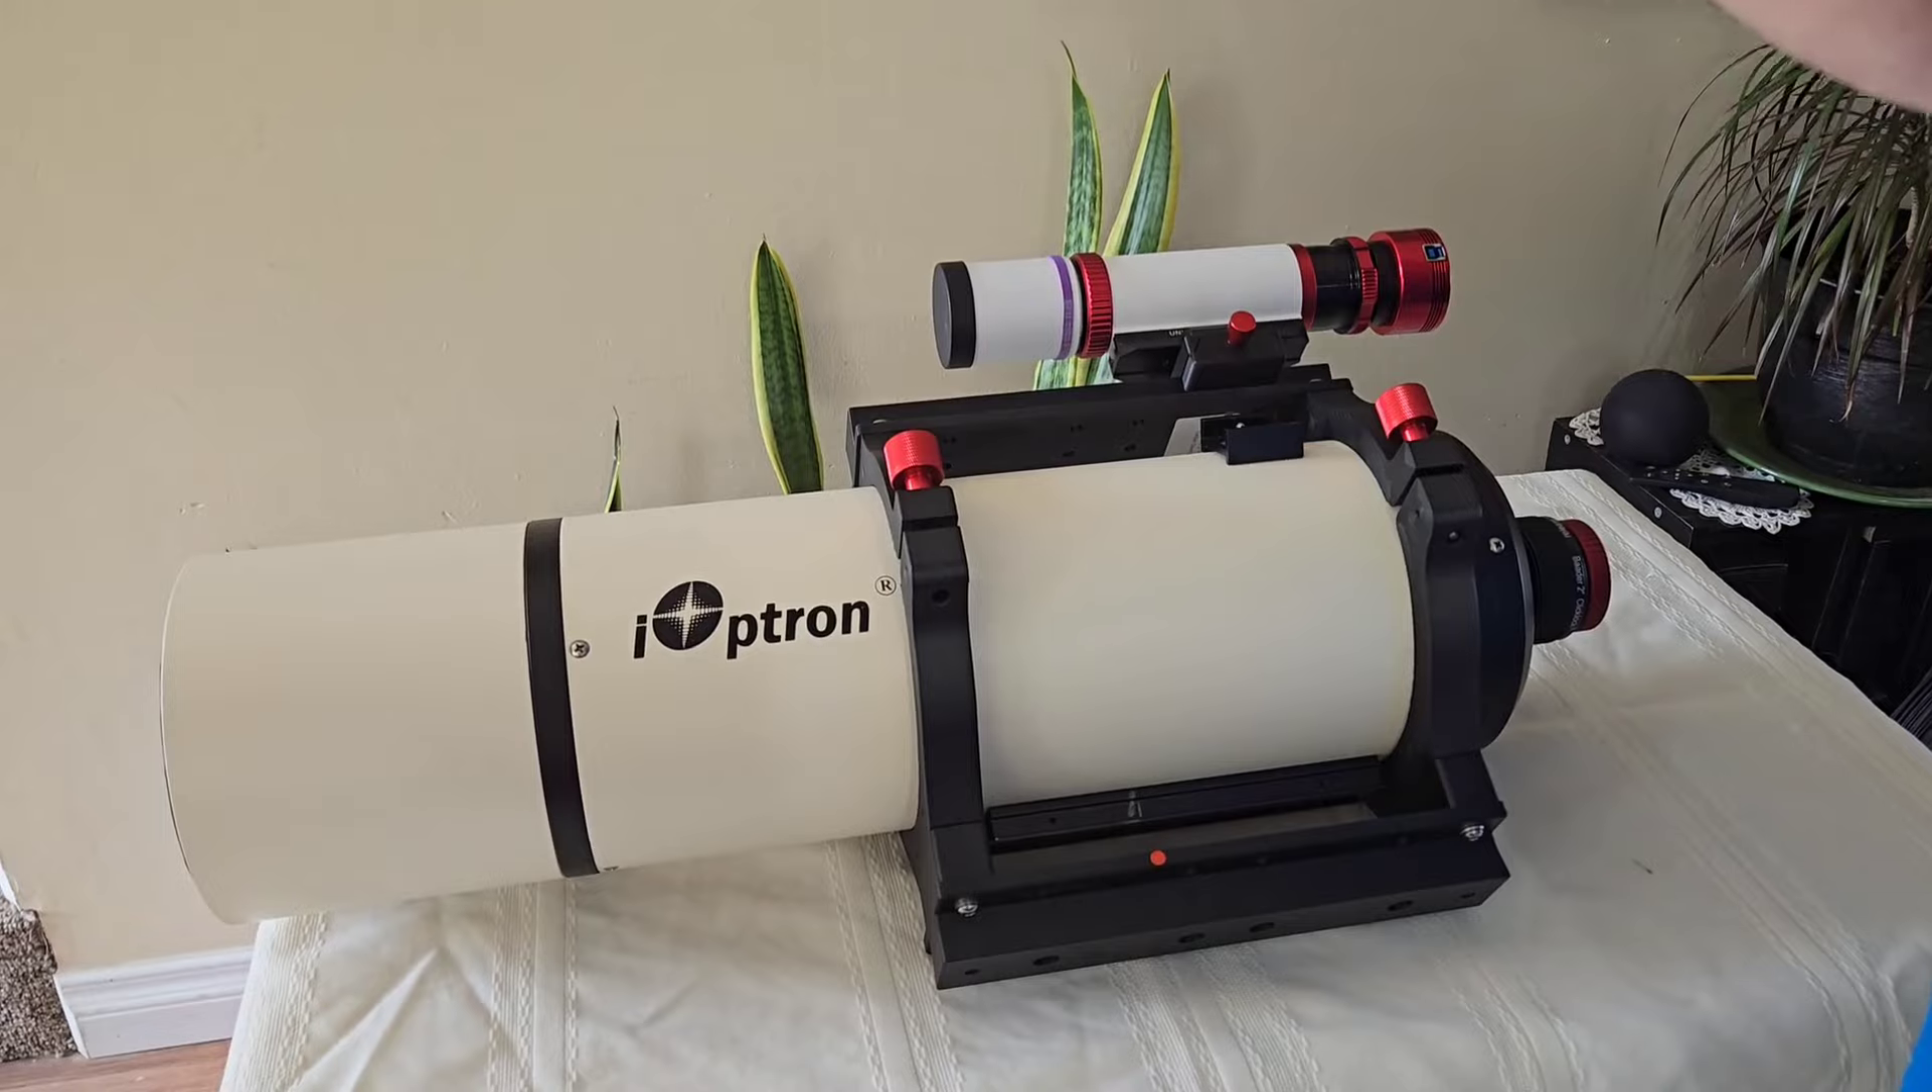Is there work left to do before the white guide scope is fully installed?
No.